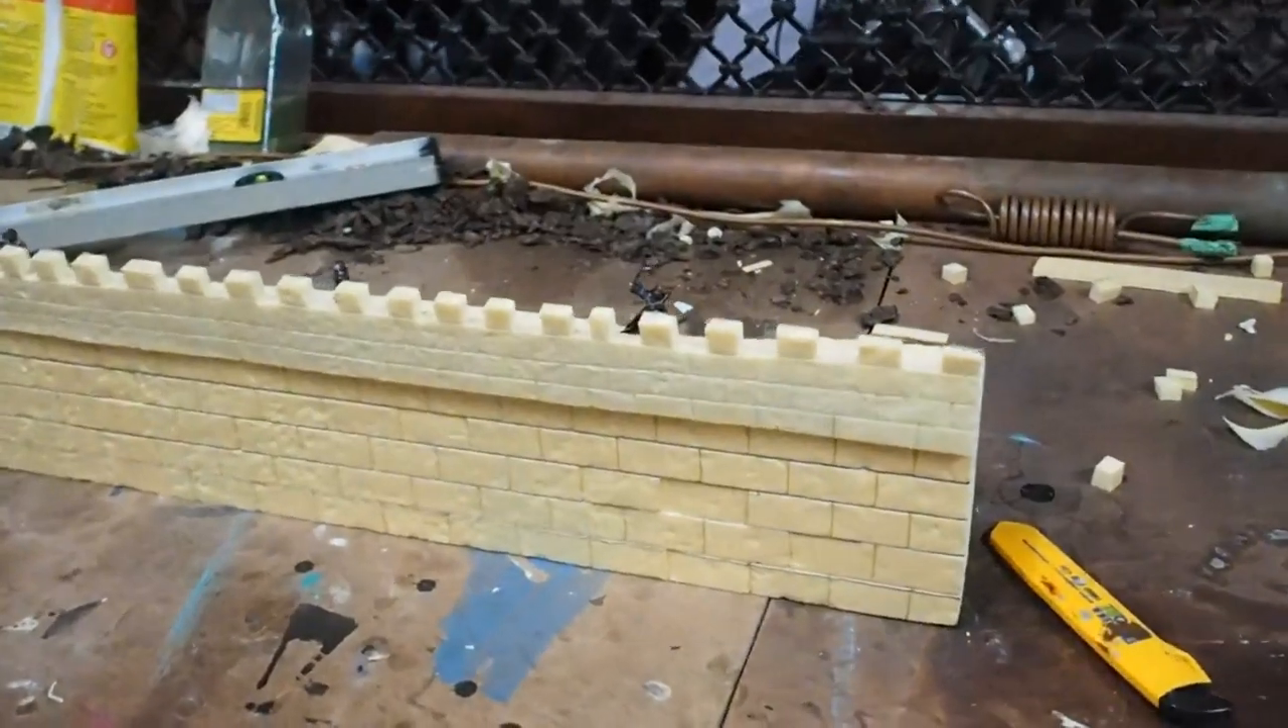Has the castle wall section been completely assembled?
Yes.